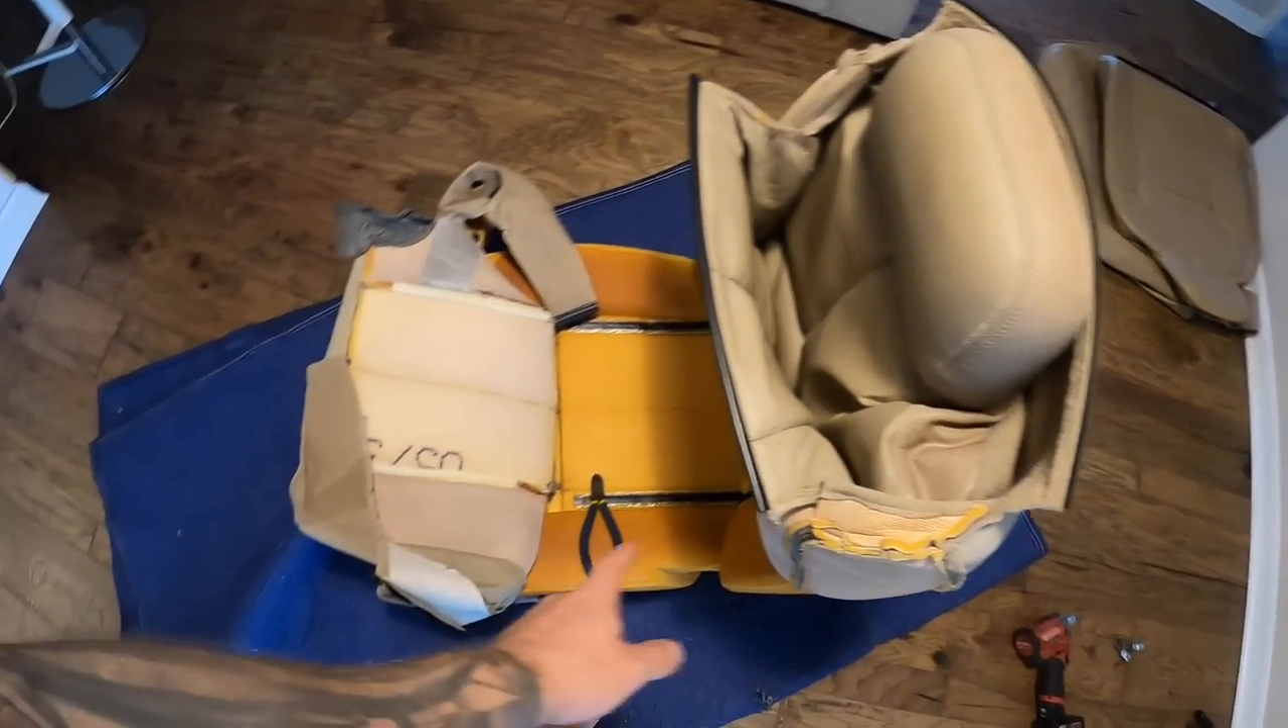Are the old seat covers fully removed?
No.